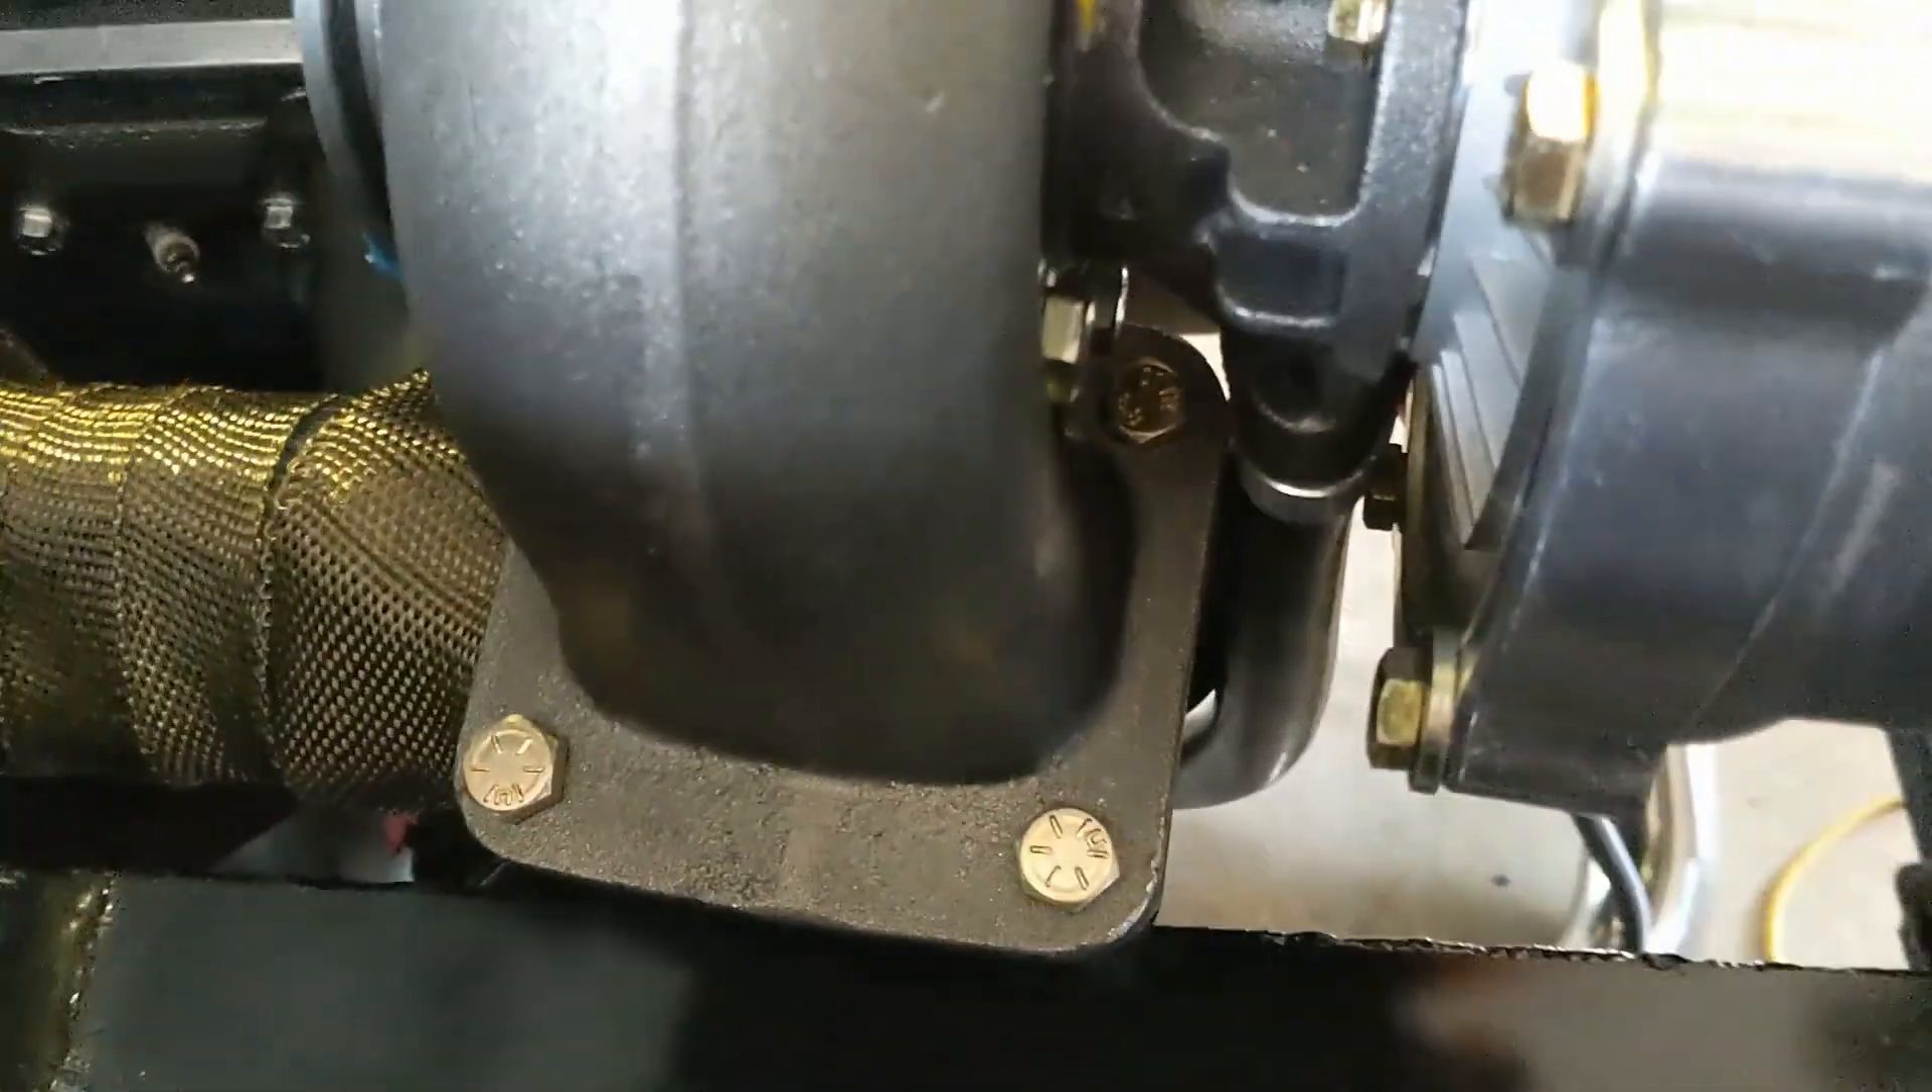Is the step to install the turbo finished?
Yes.